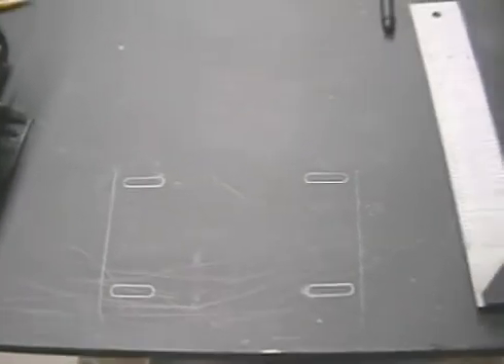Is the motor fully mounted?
No.